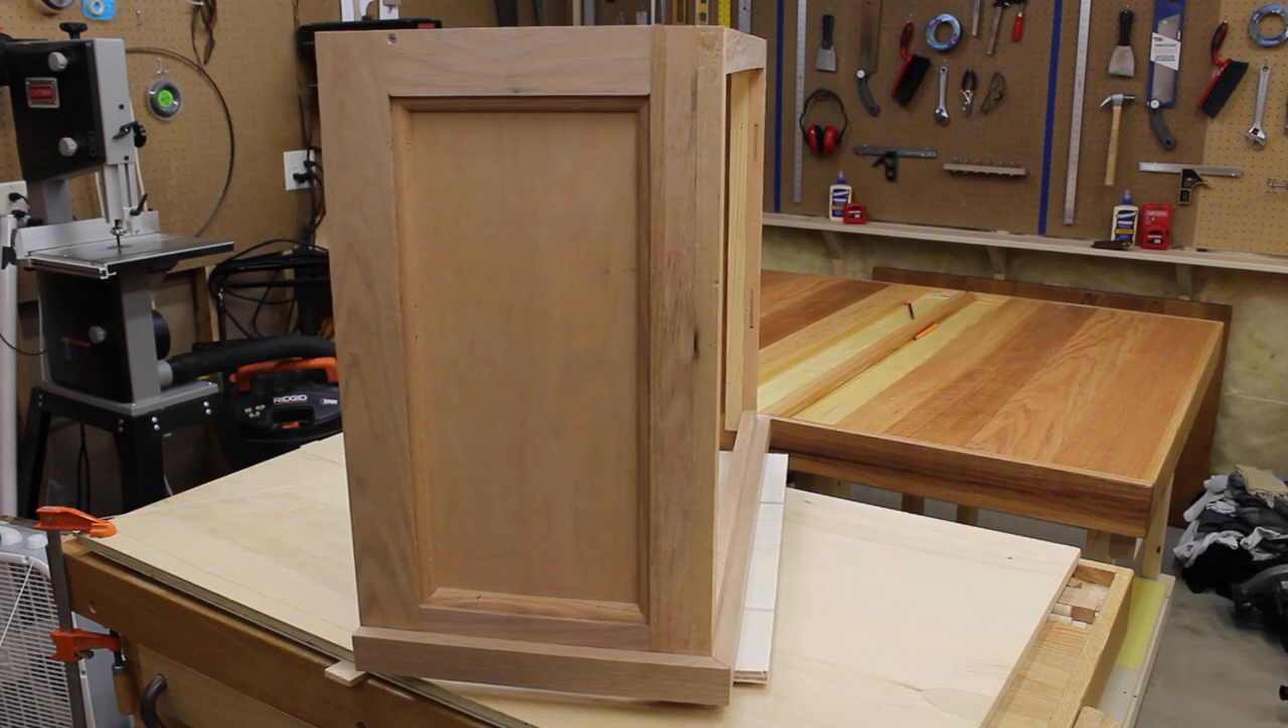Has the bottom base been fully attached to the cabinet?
Yes.